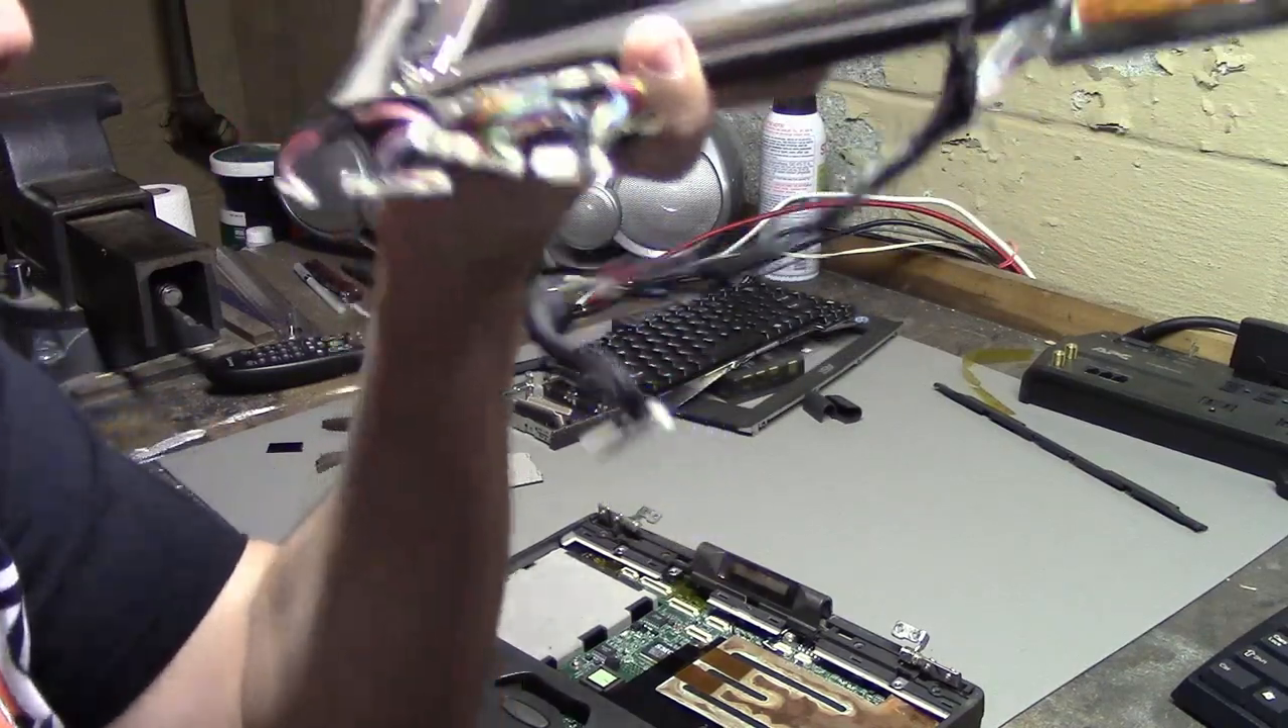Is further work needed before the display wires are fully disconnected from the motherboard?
No.